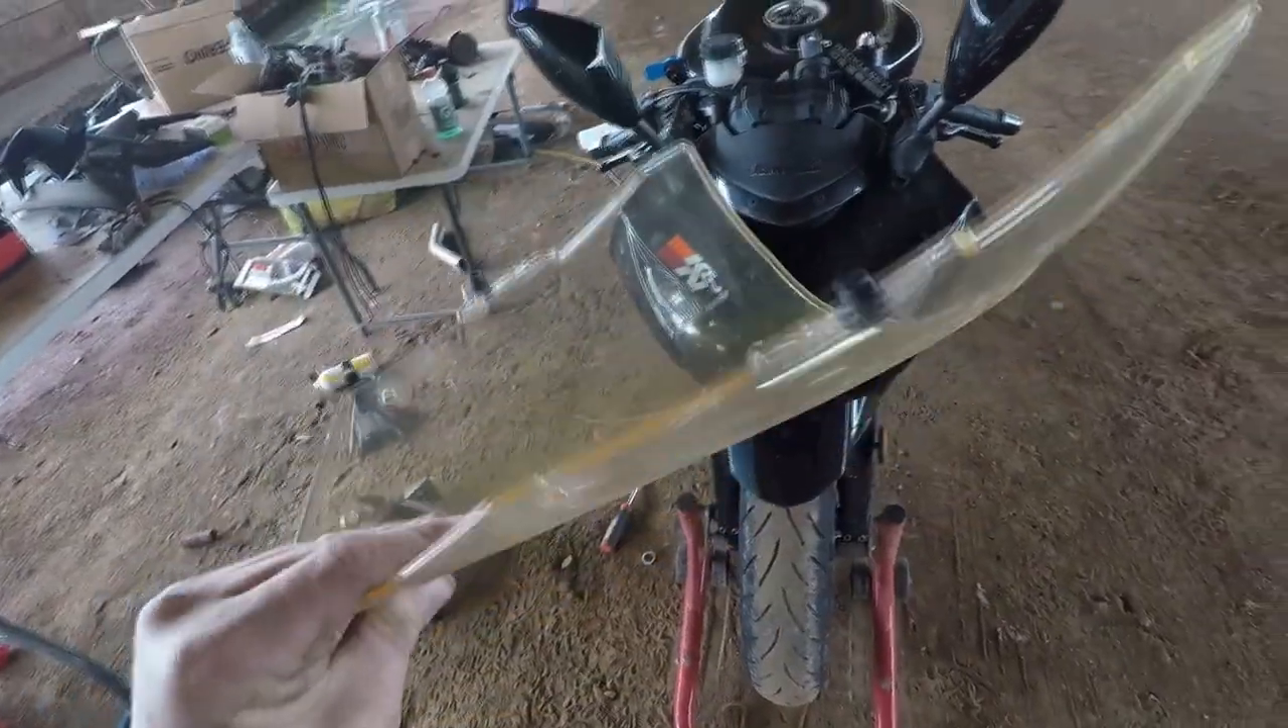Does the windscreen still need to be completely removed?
No.